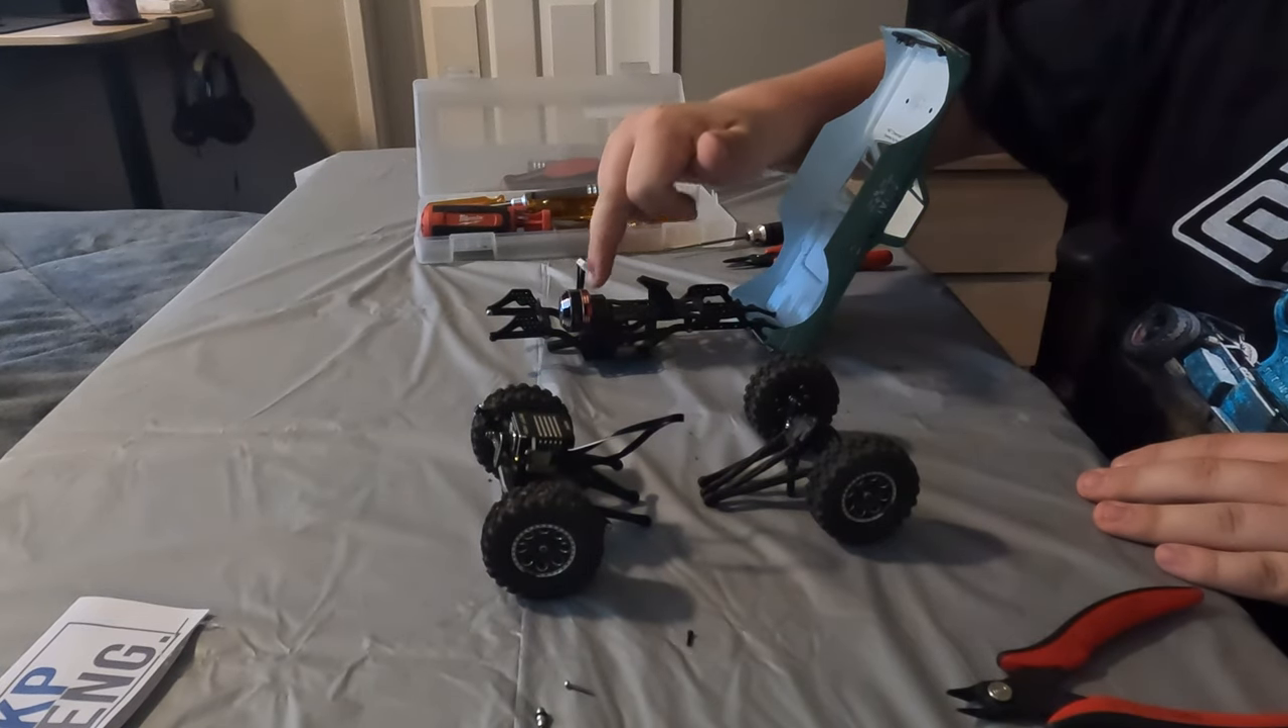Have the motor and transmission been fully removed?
No.